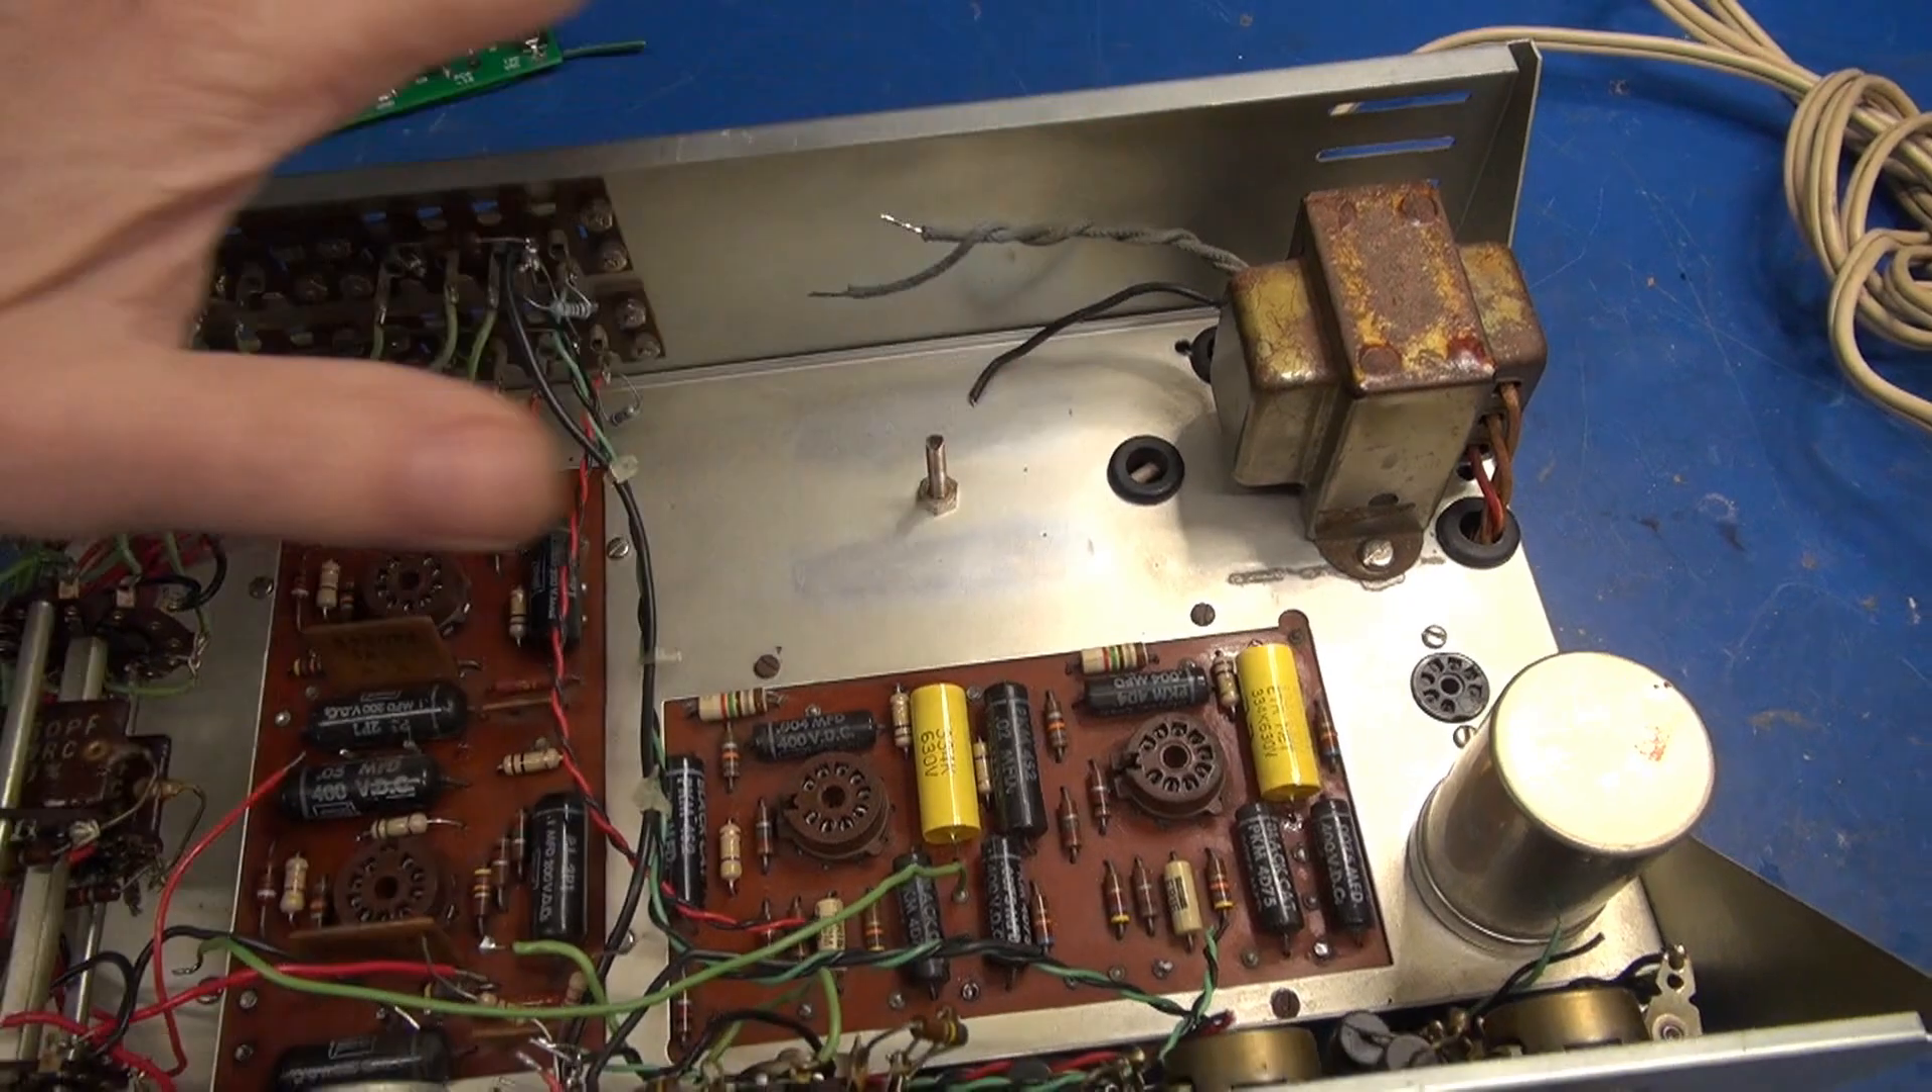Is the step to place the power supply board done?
No.